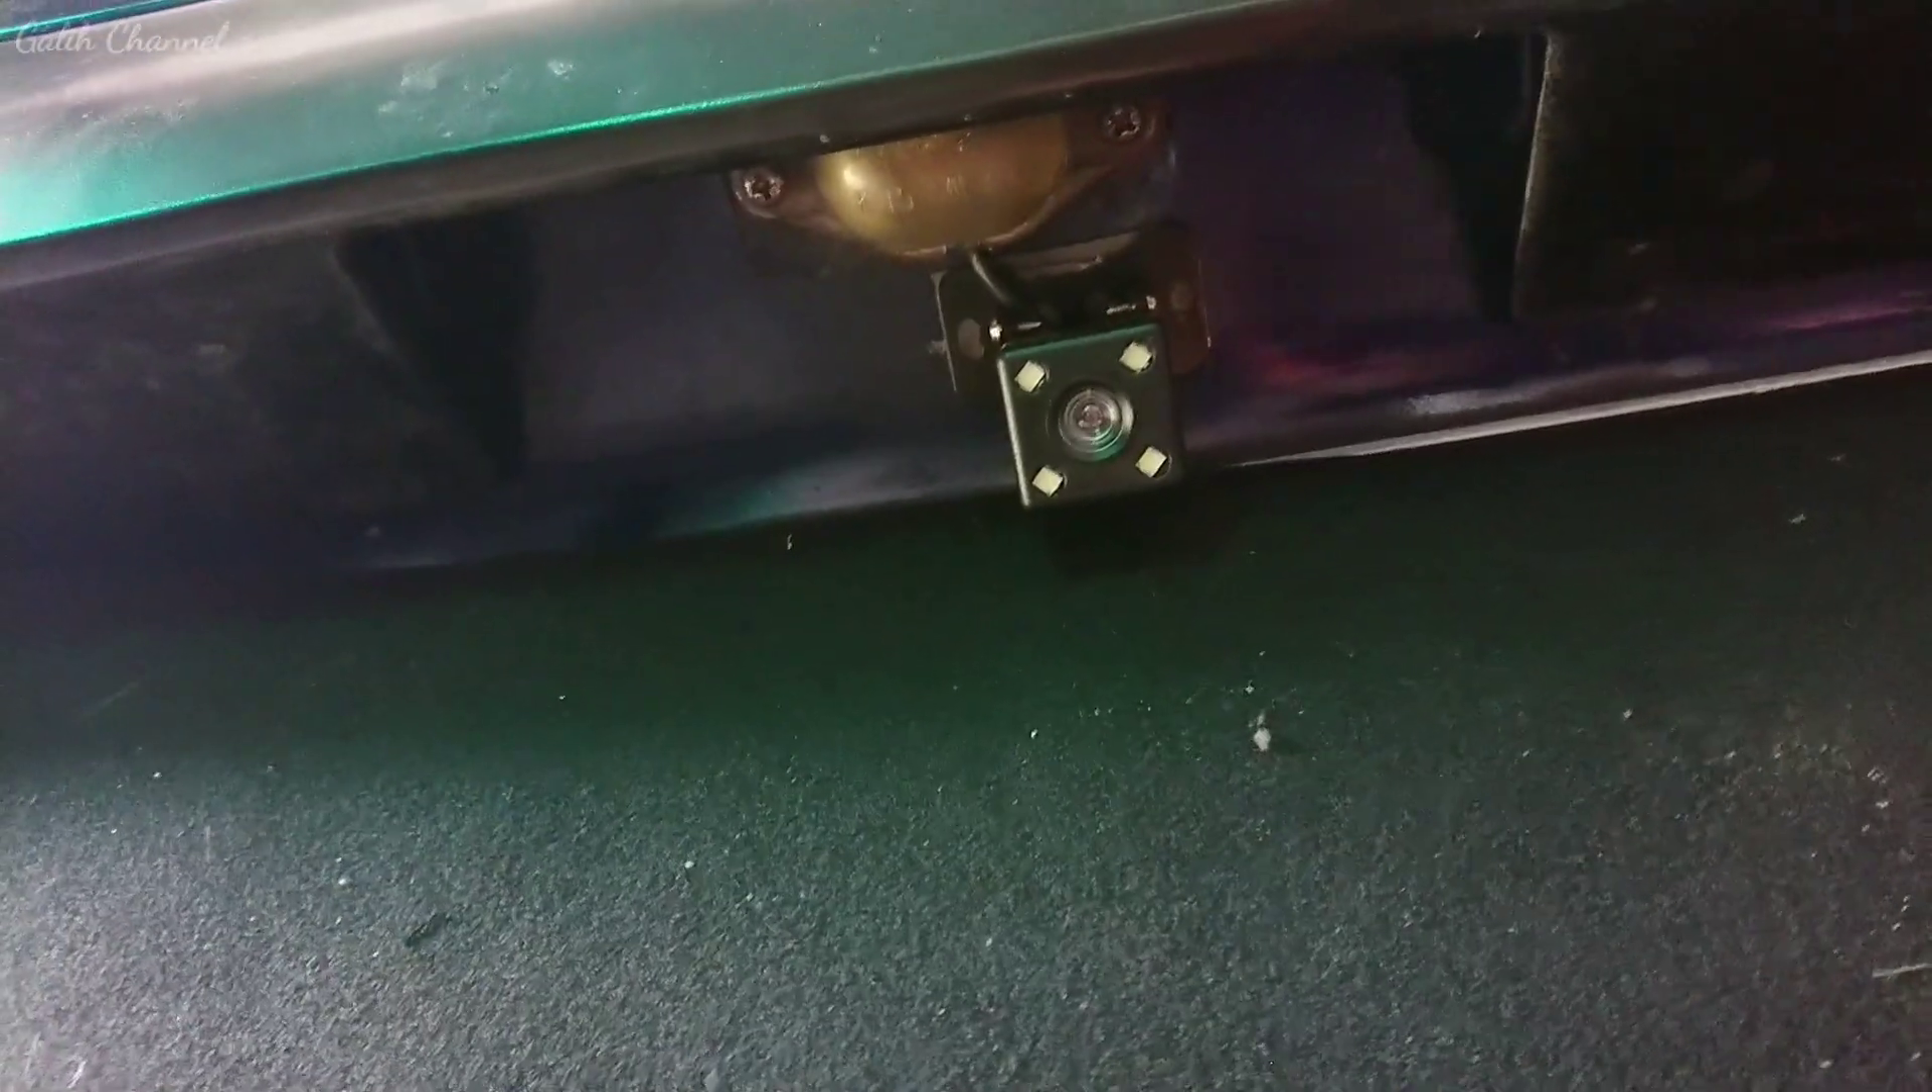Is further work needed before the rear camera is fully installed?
No.